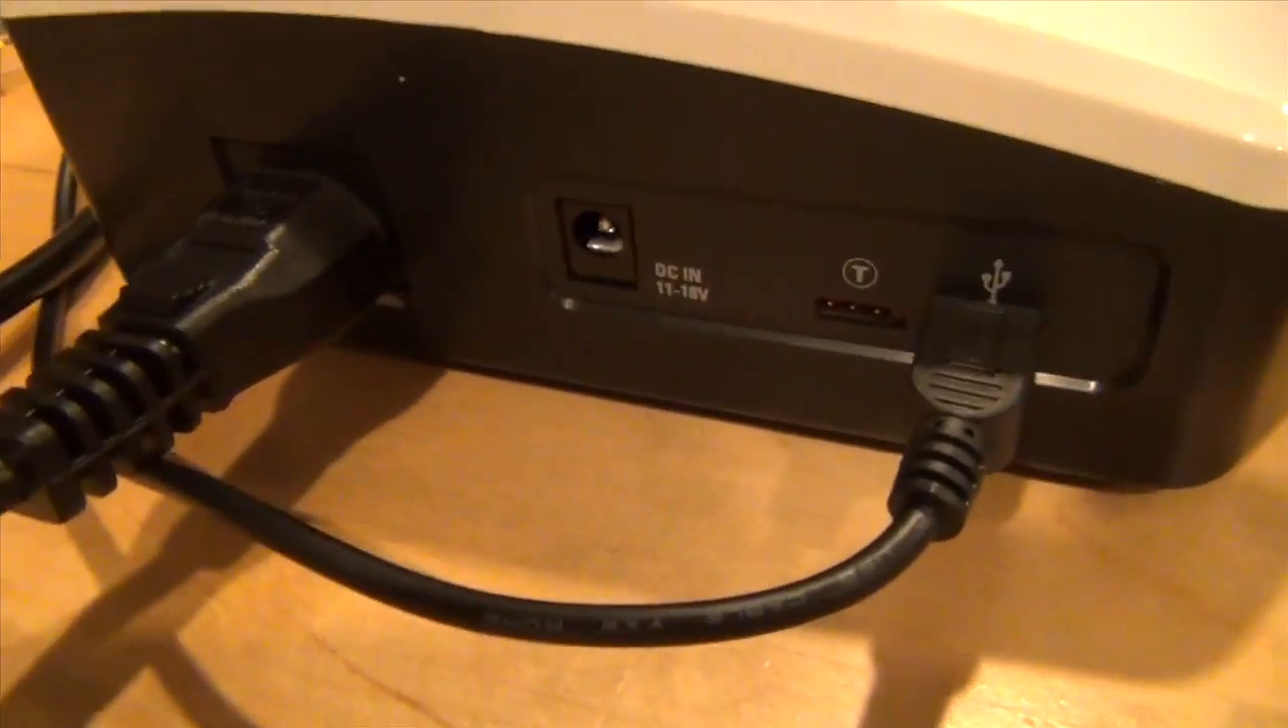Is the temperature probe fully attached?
No.